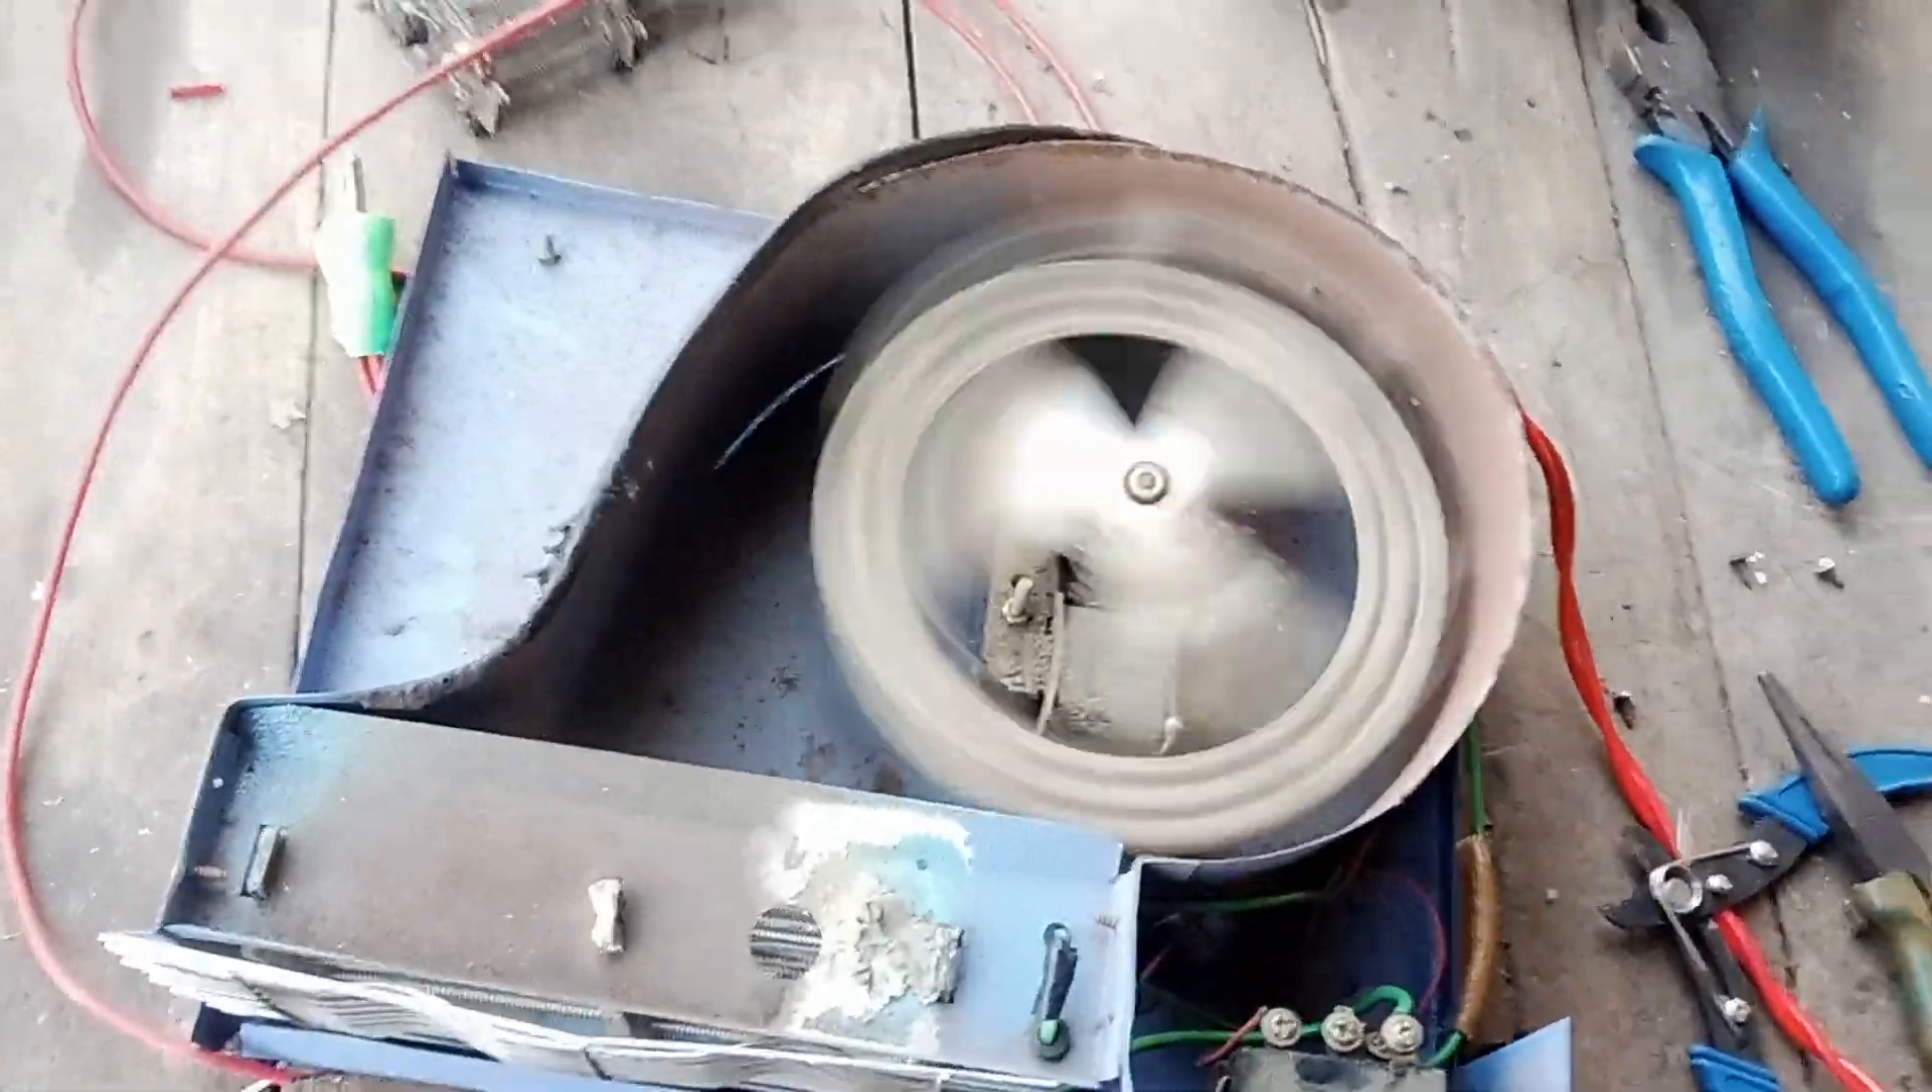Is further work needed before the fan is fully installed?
No.